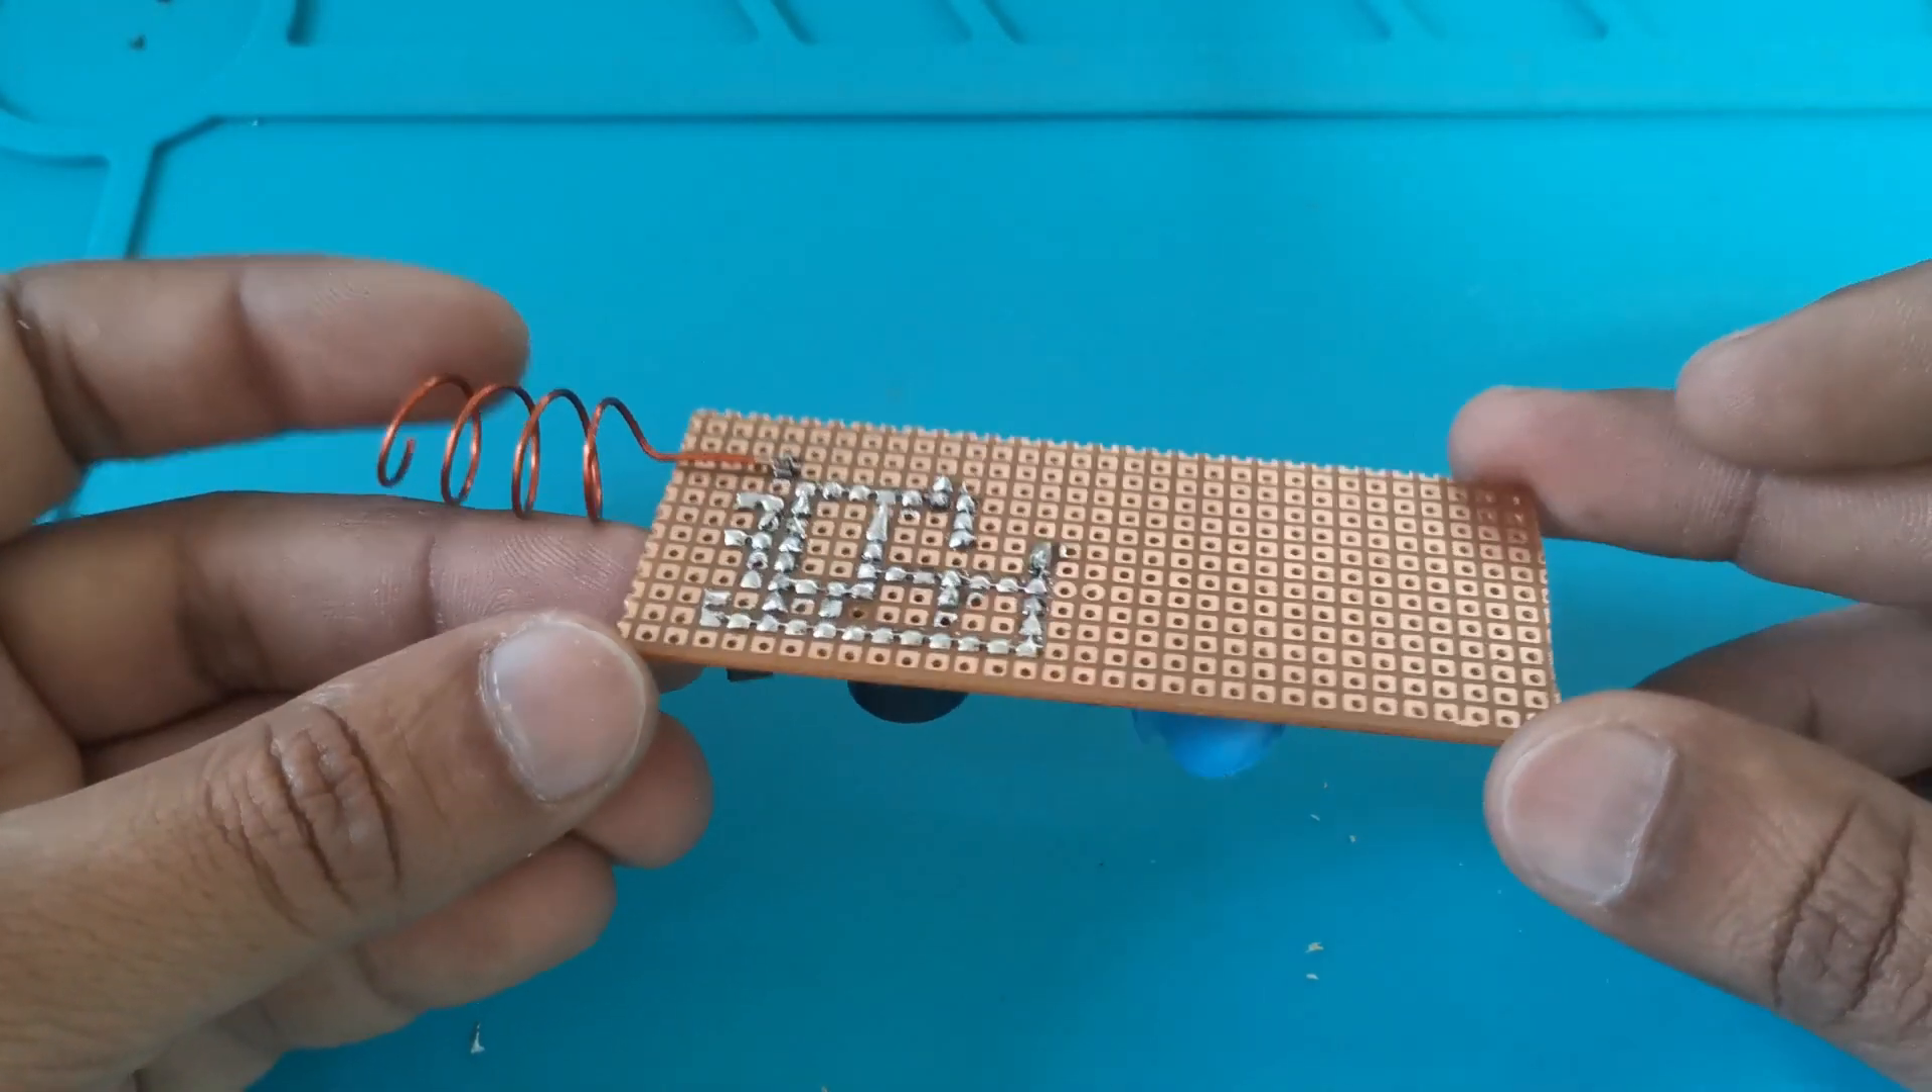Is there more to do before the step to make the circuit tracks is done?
No.